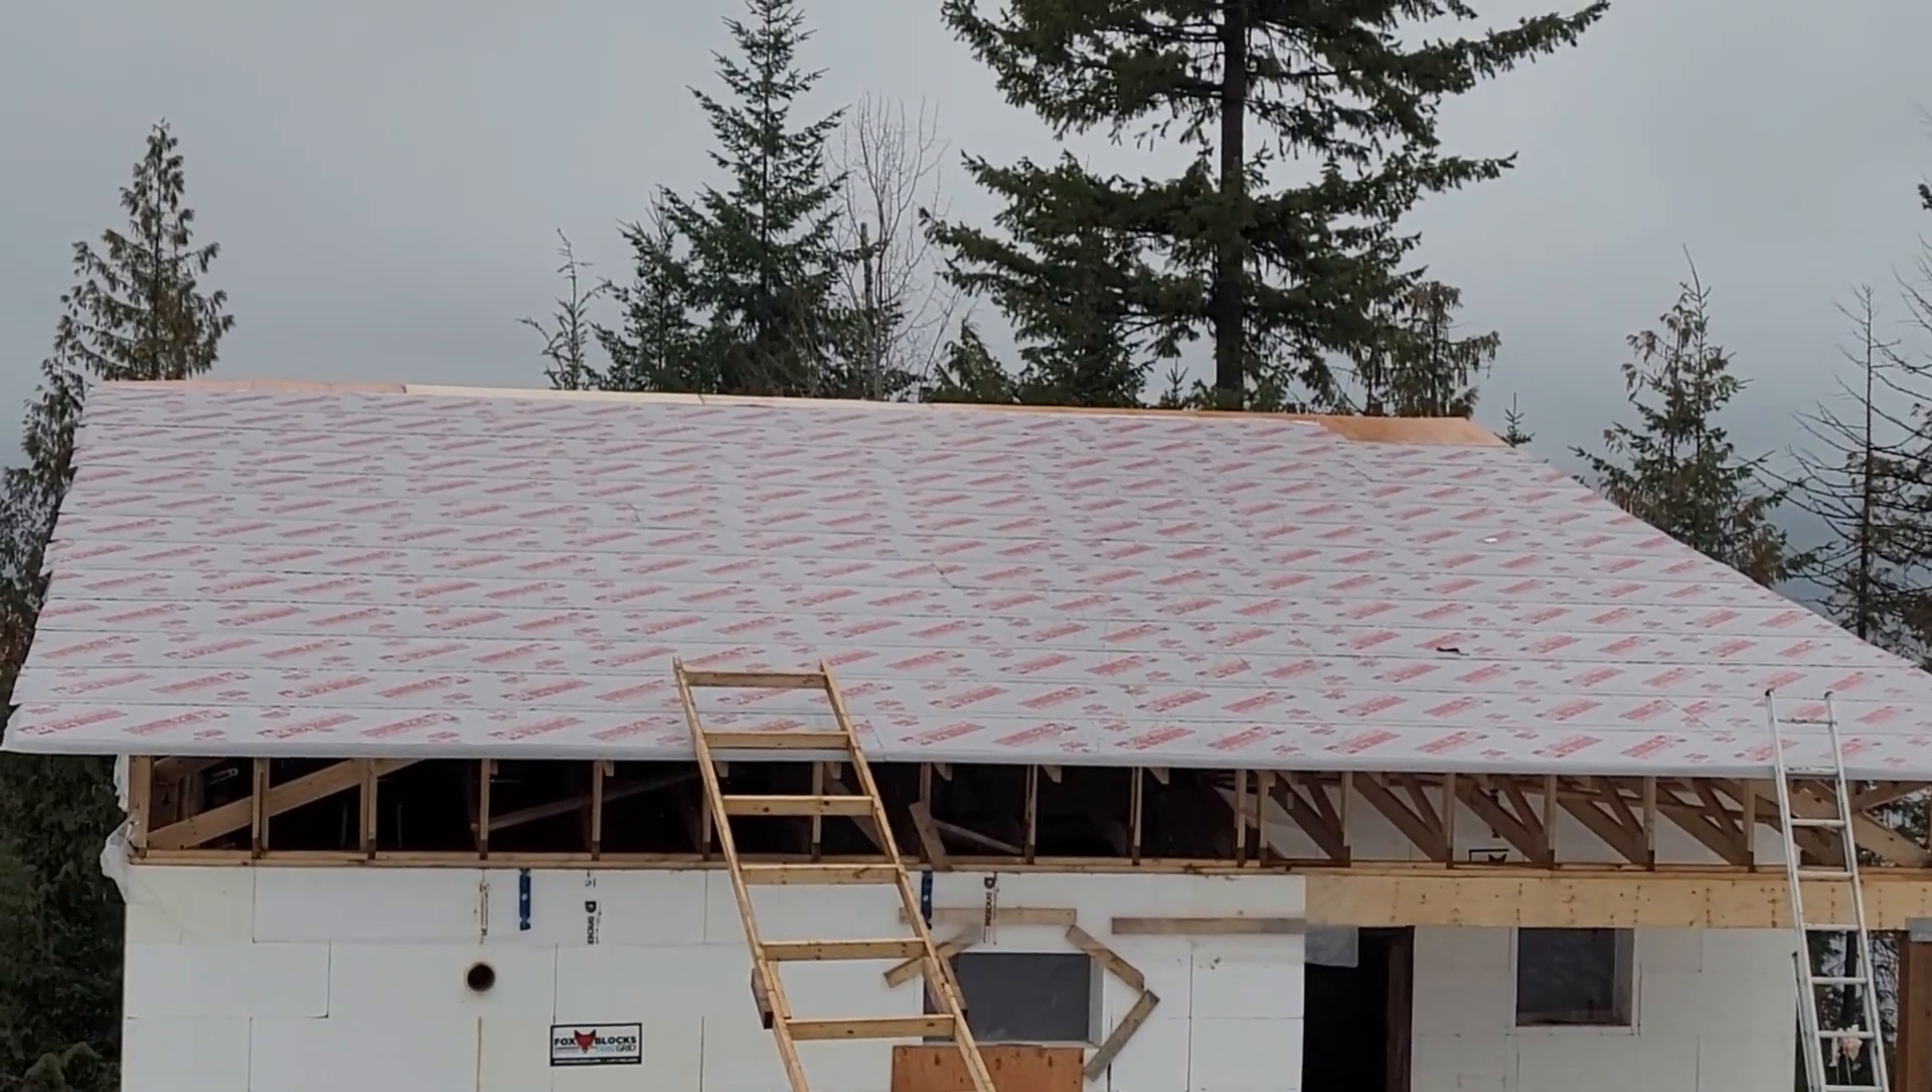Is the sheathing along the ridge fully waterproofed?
No.